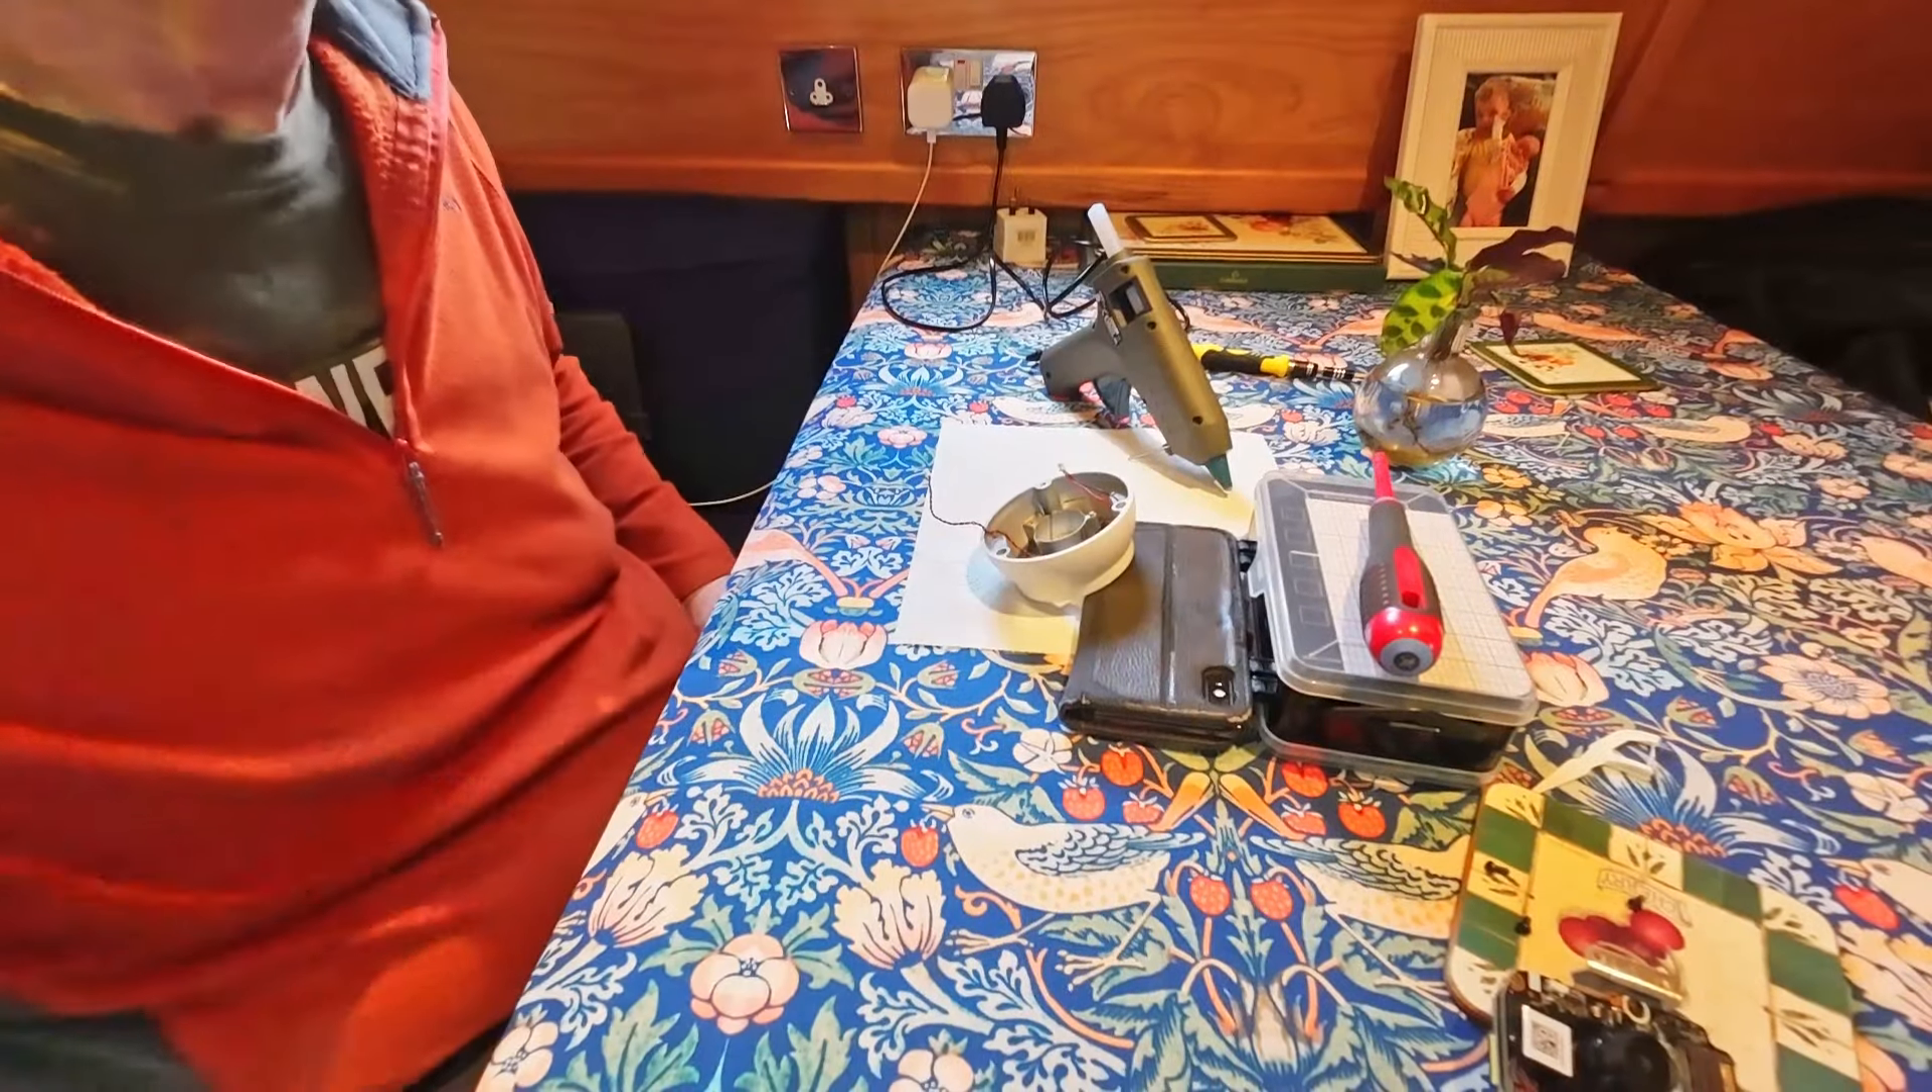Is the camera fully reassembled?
No.